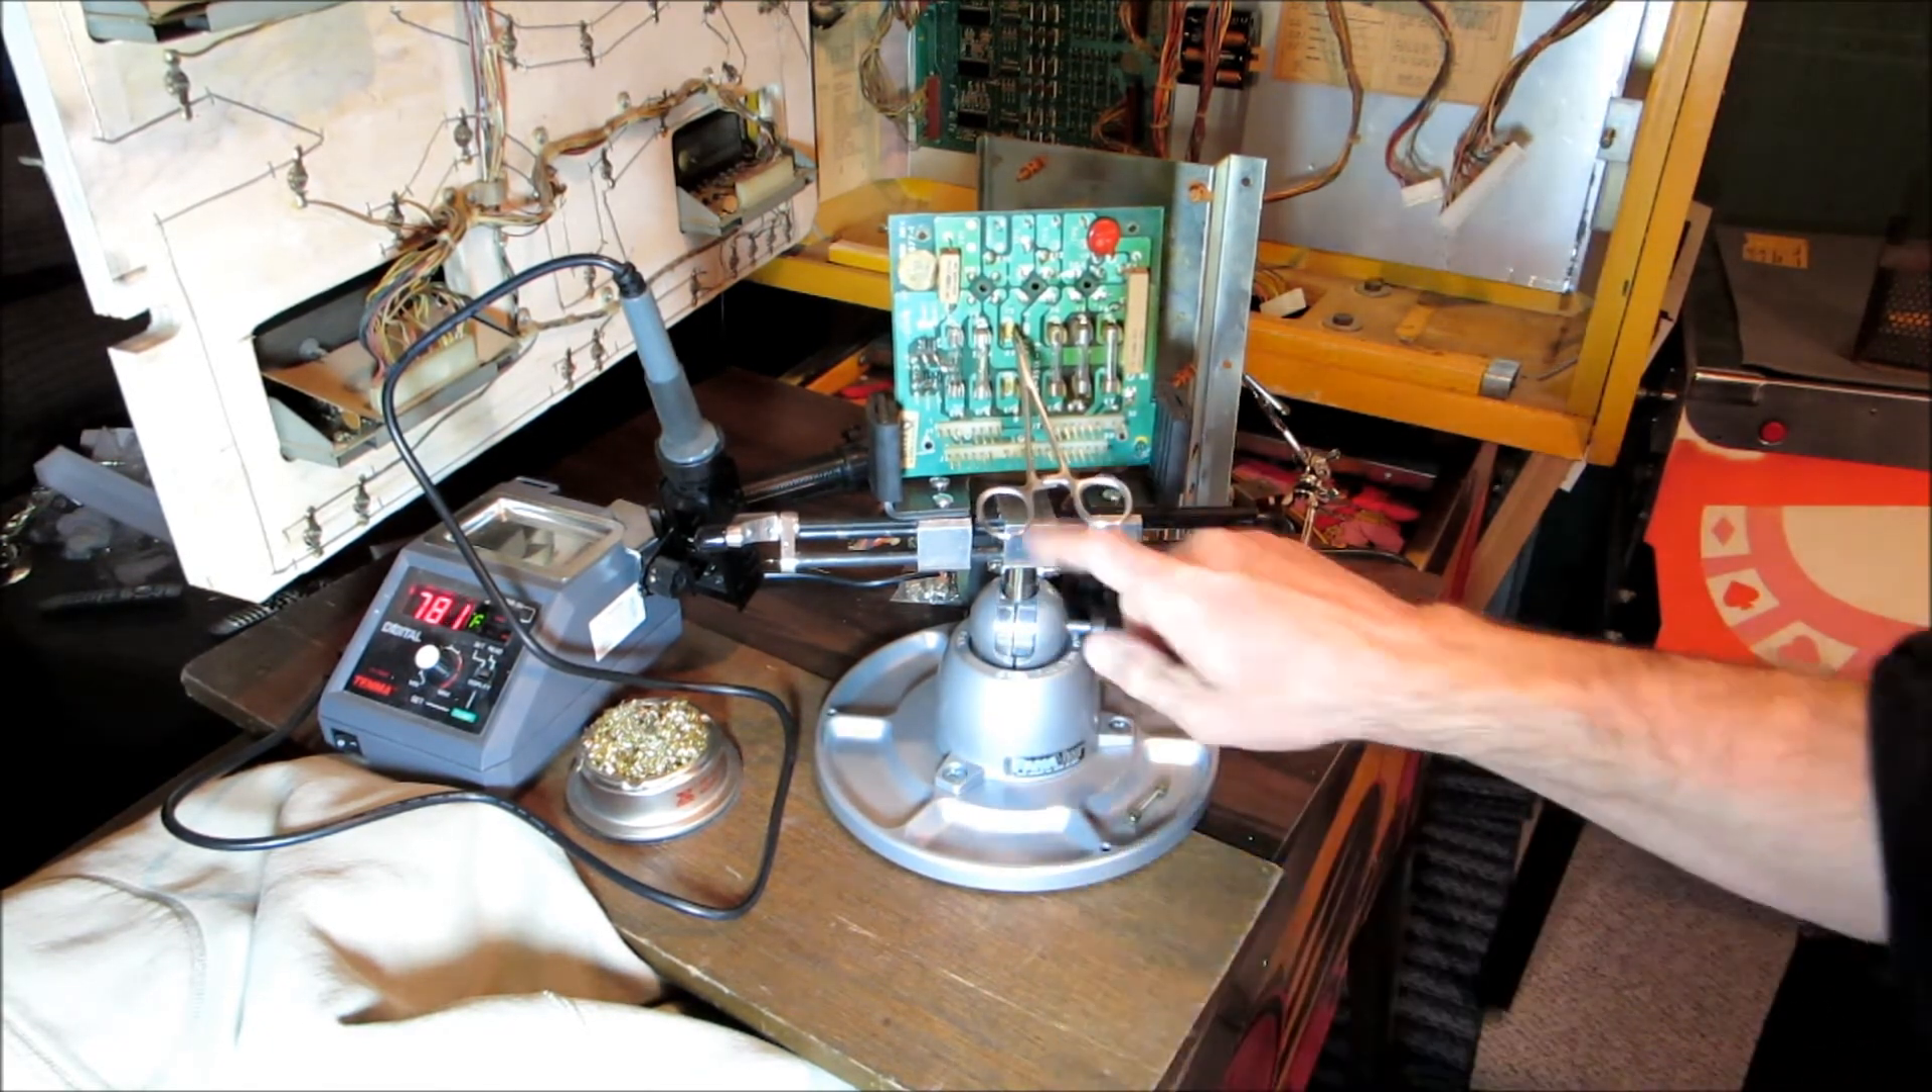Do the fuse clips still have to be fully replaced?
Yes.